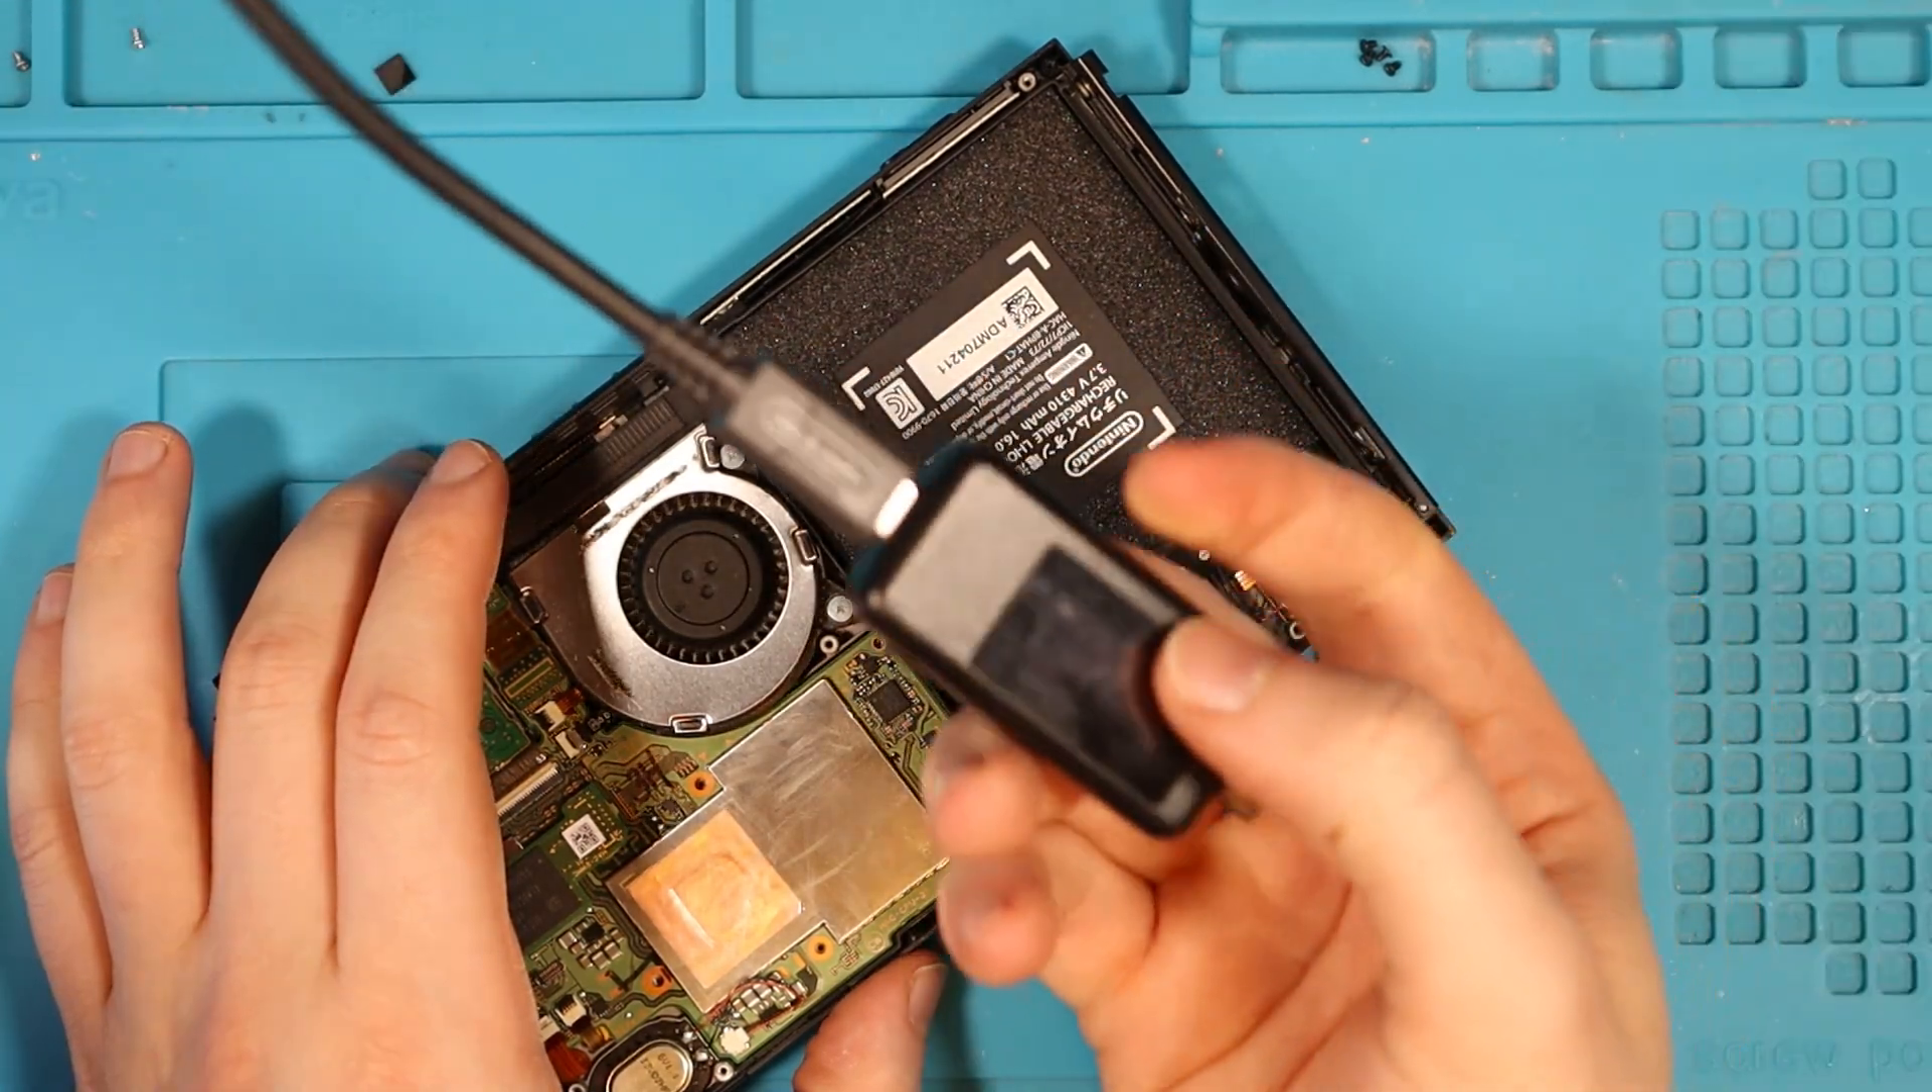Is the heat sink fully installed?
No.